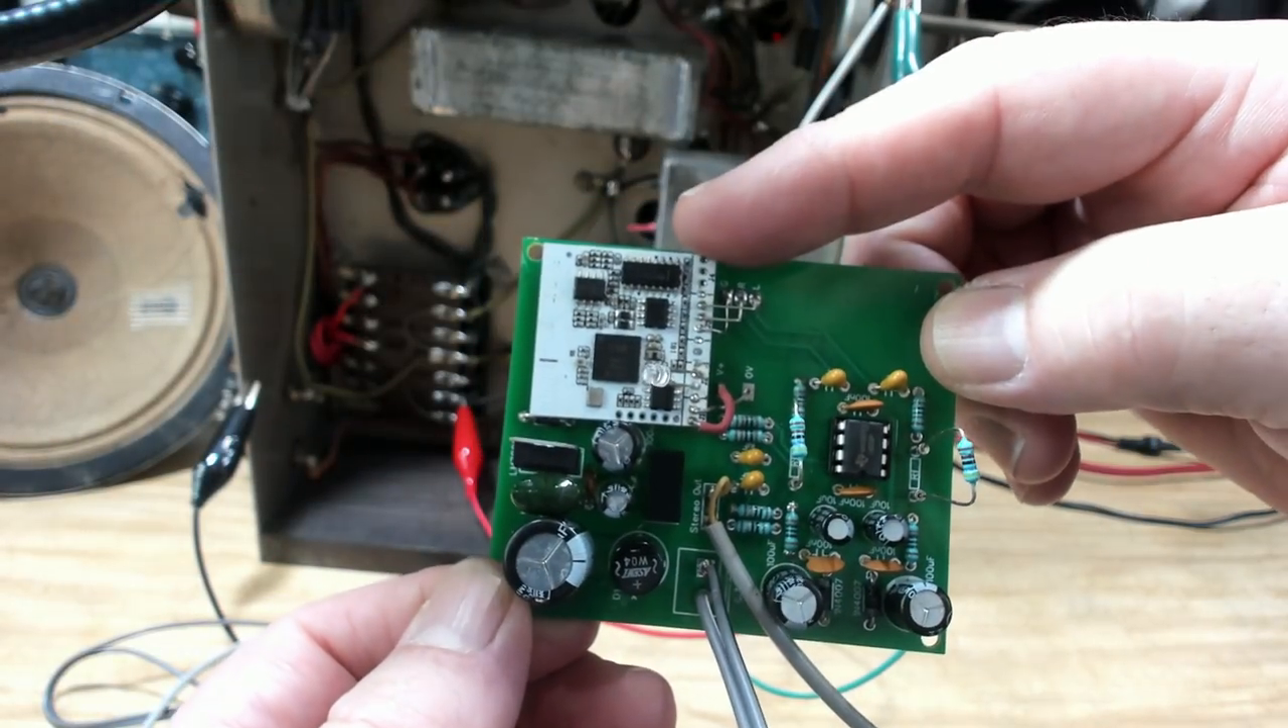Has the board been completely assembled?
Yes.